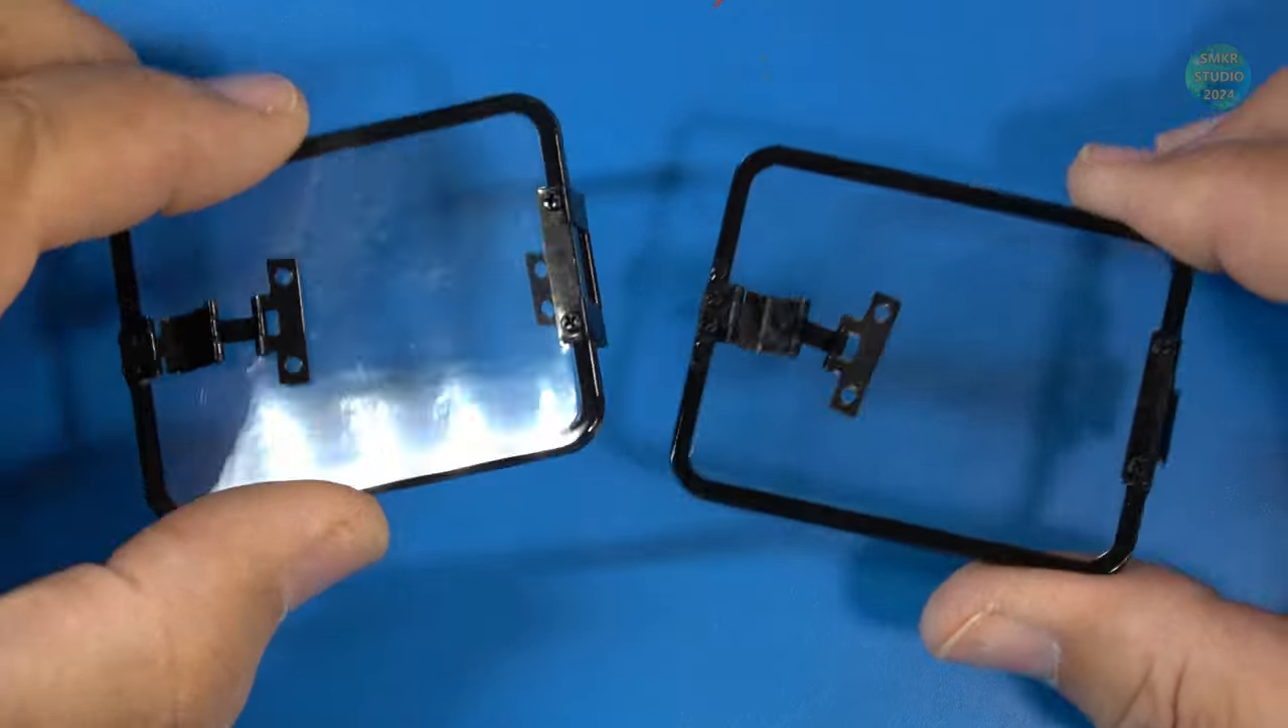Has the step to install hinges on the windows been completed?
Yes.